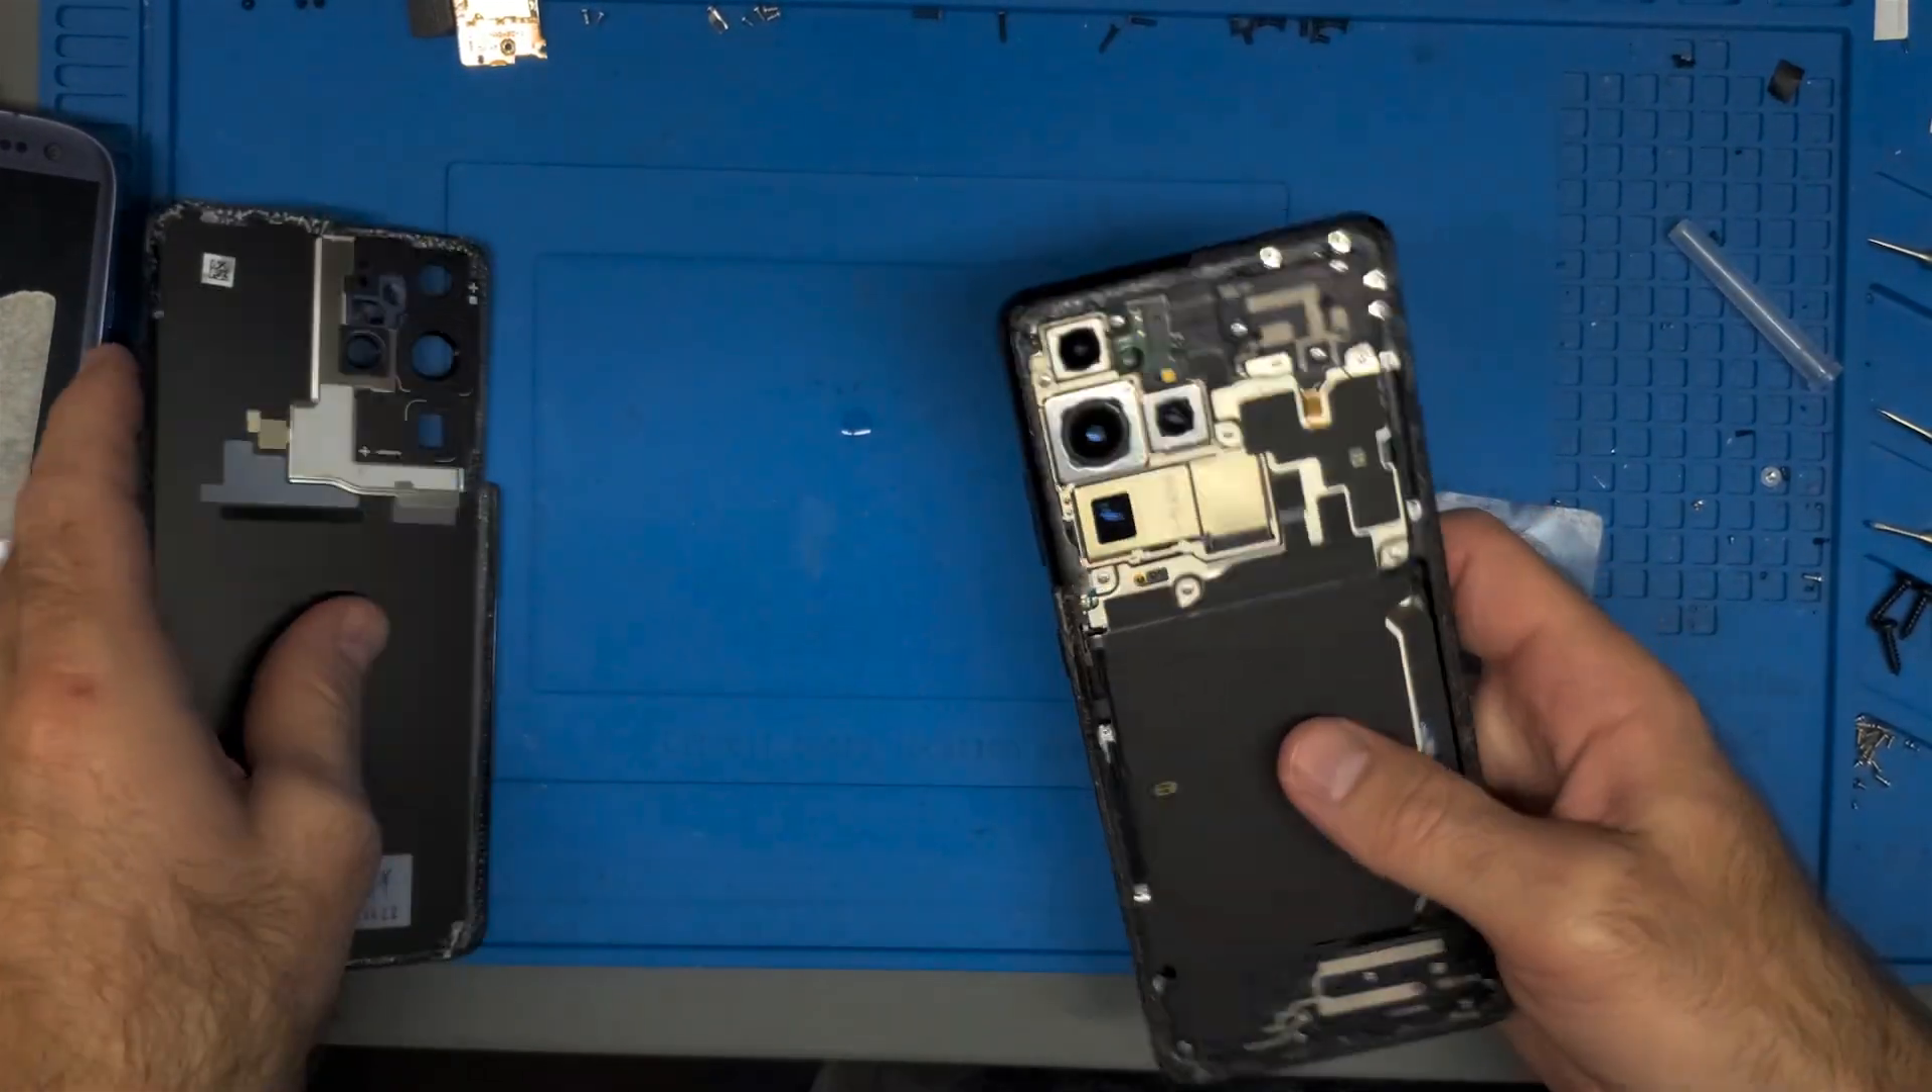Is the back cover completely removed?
Yes.